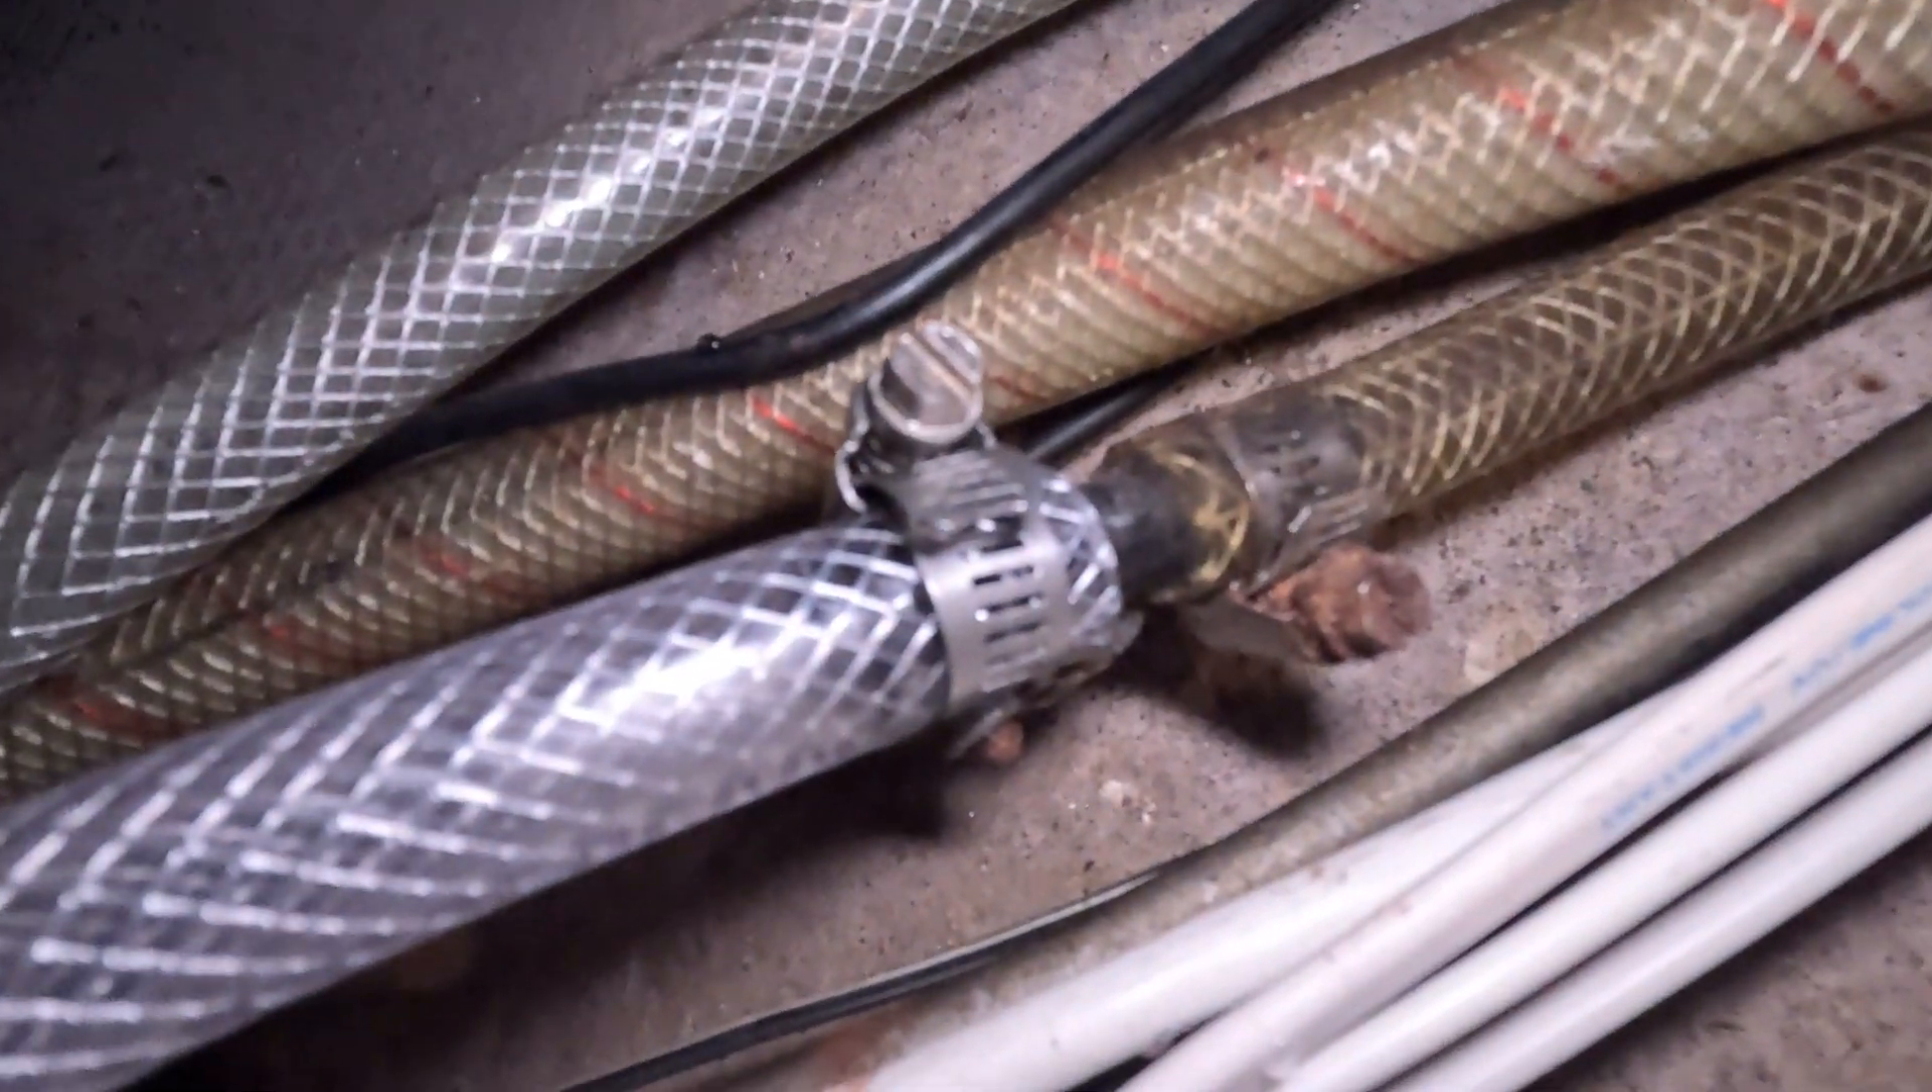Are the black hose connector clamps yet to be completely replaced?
Yes.